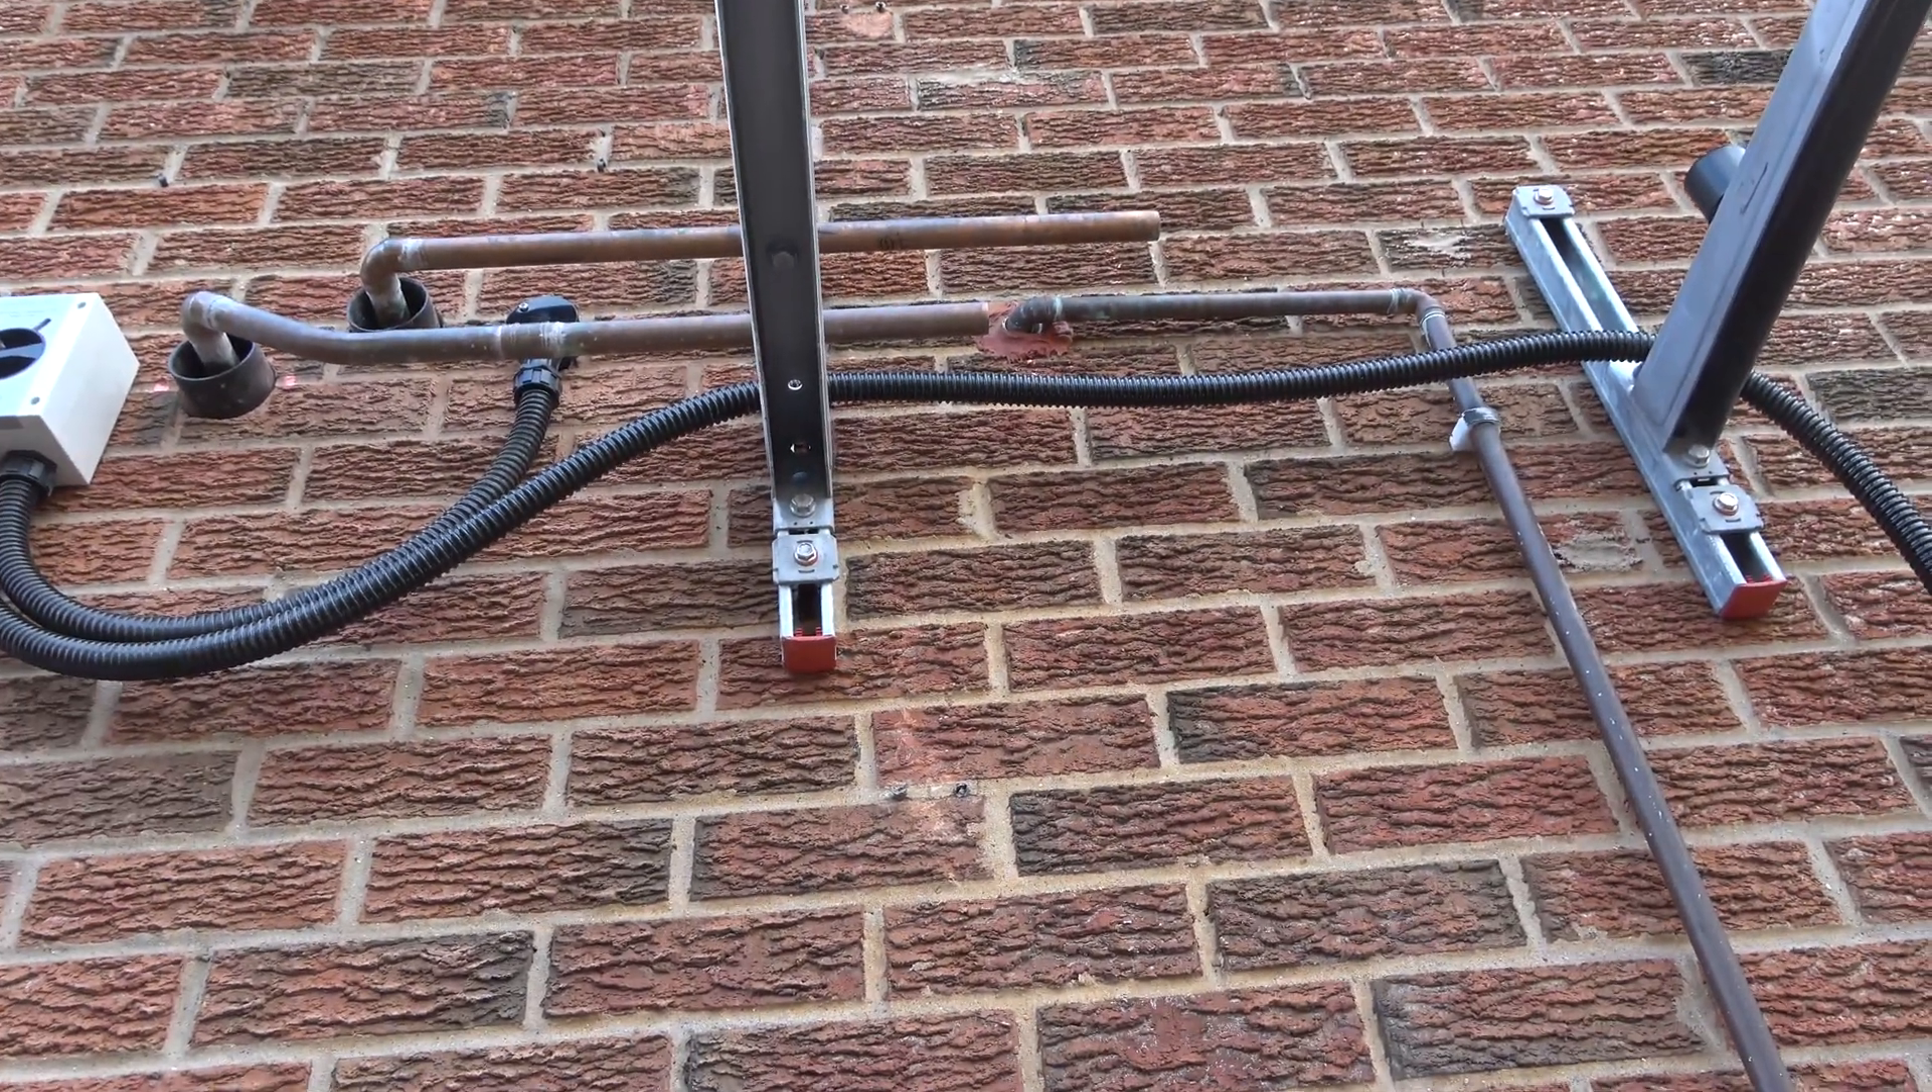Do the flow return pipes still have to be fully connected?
Yes.